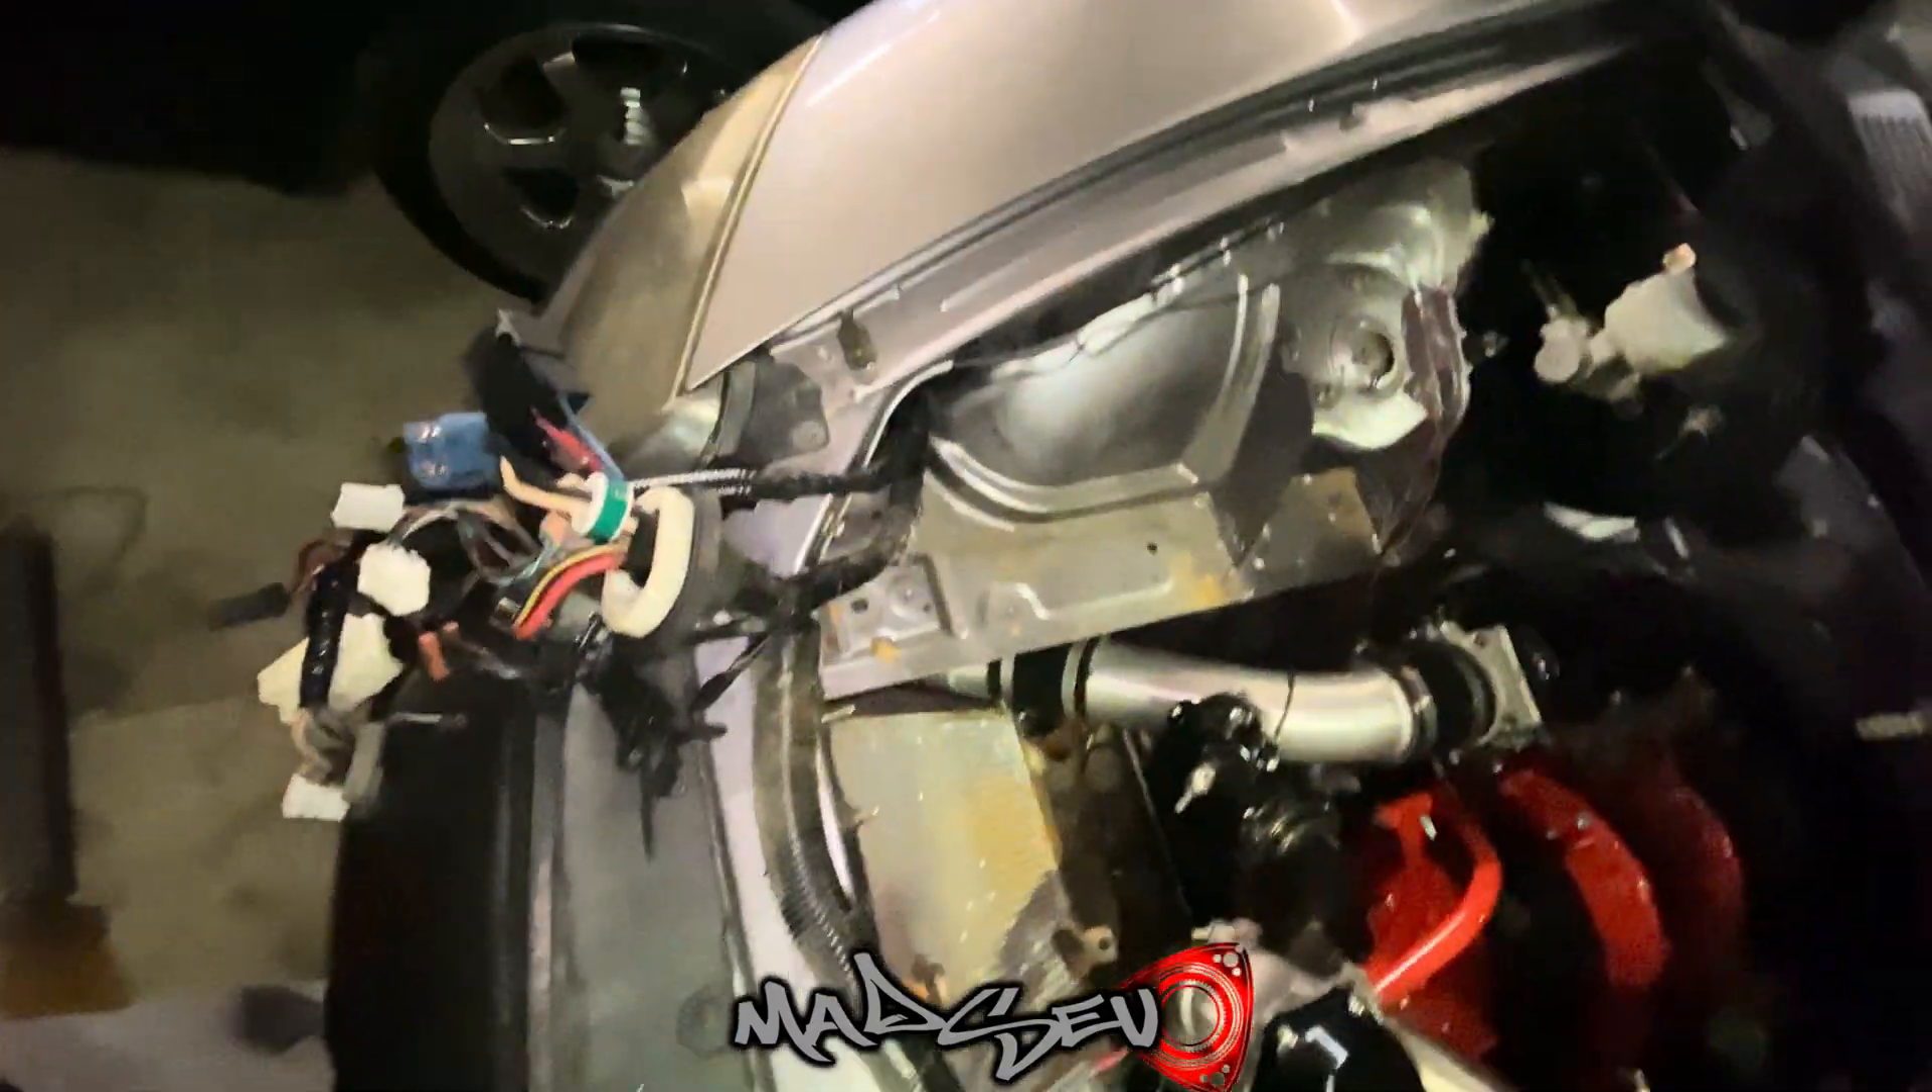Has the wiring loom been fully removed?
No.